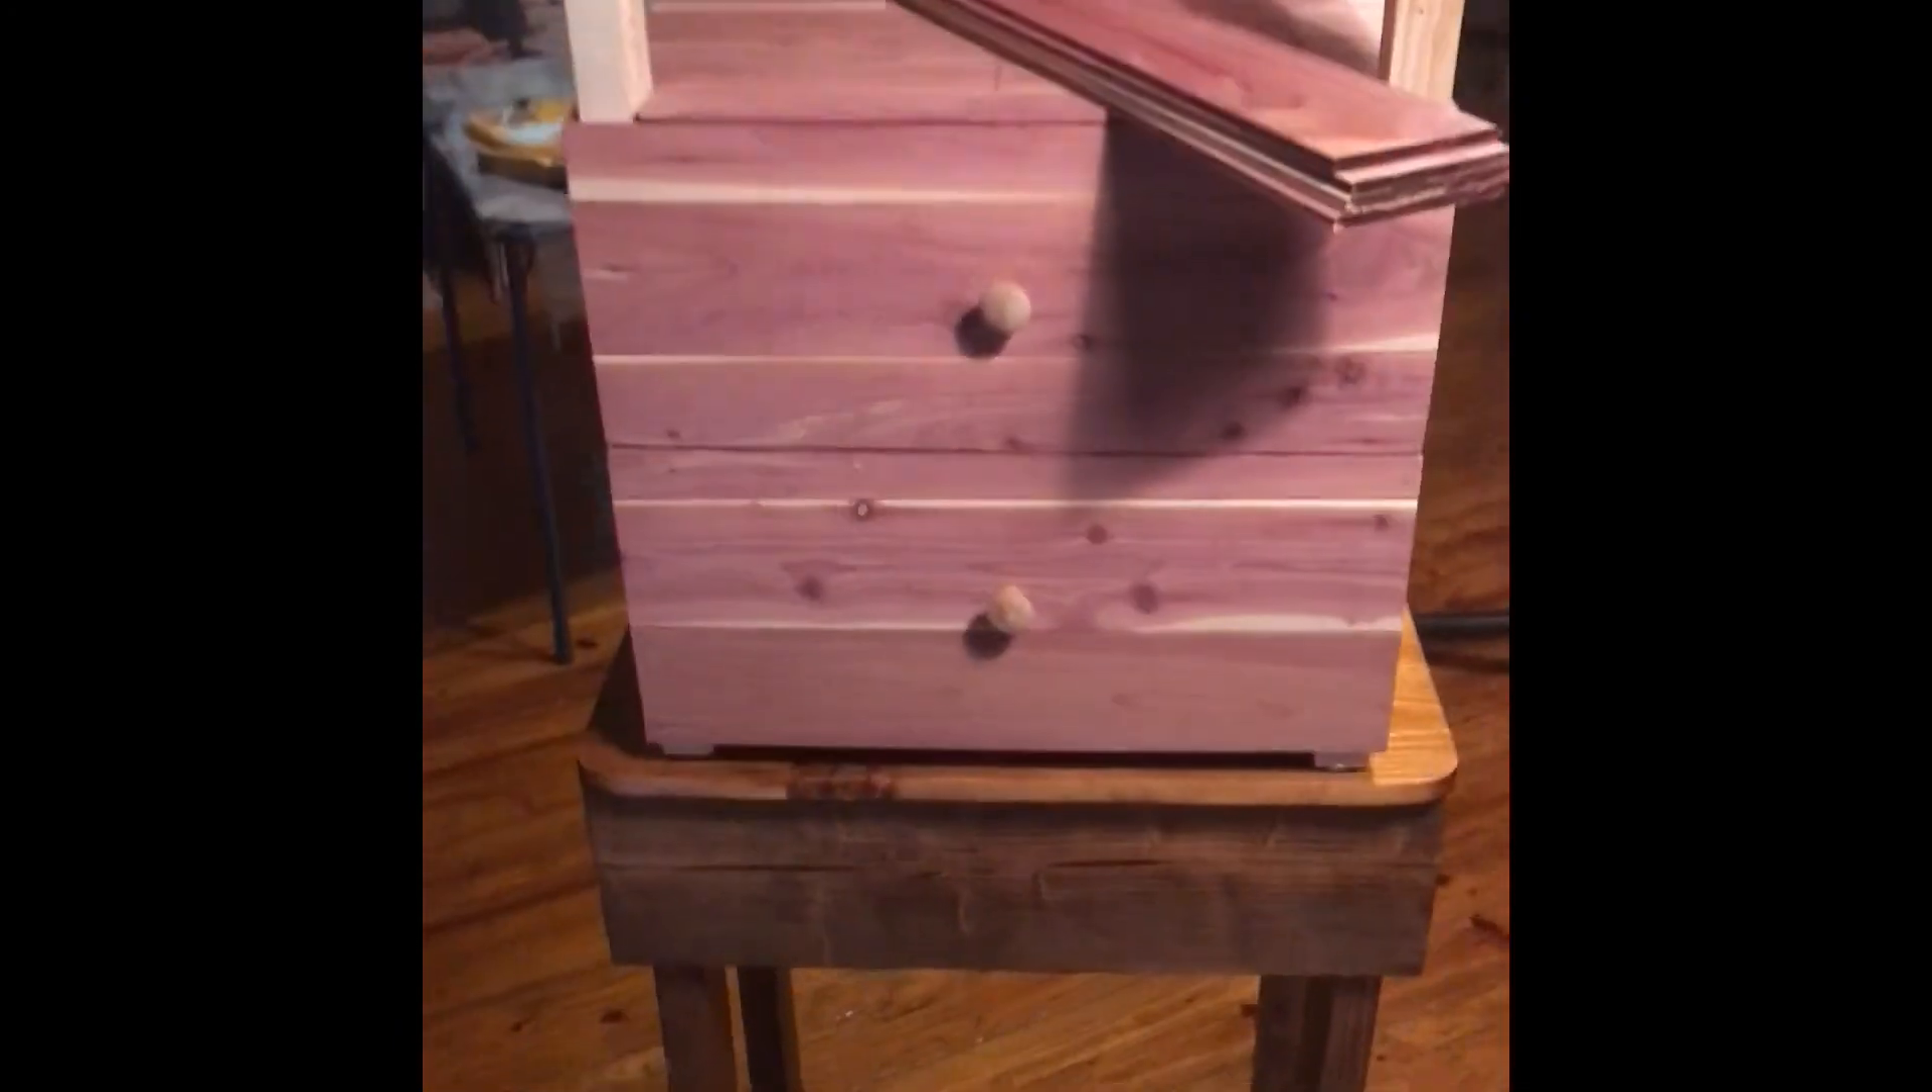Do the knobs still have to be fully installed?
No.